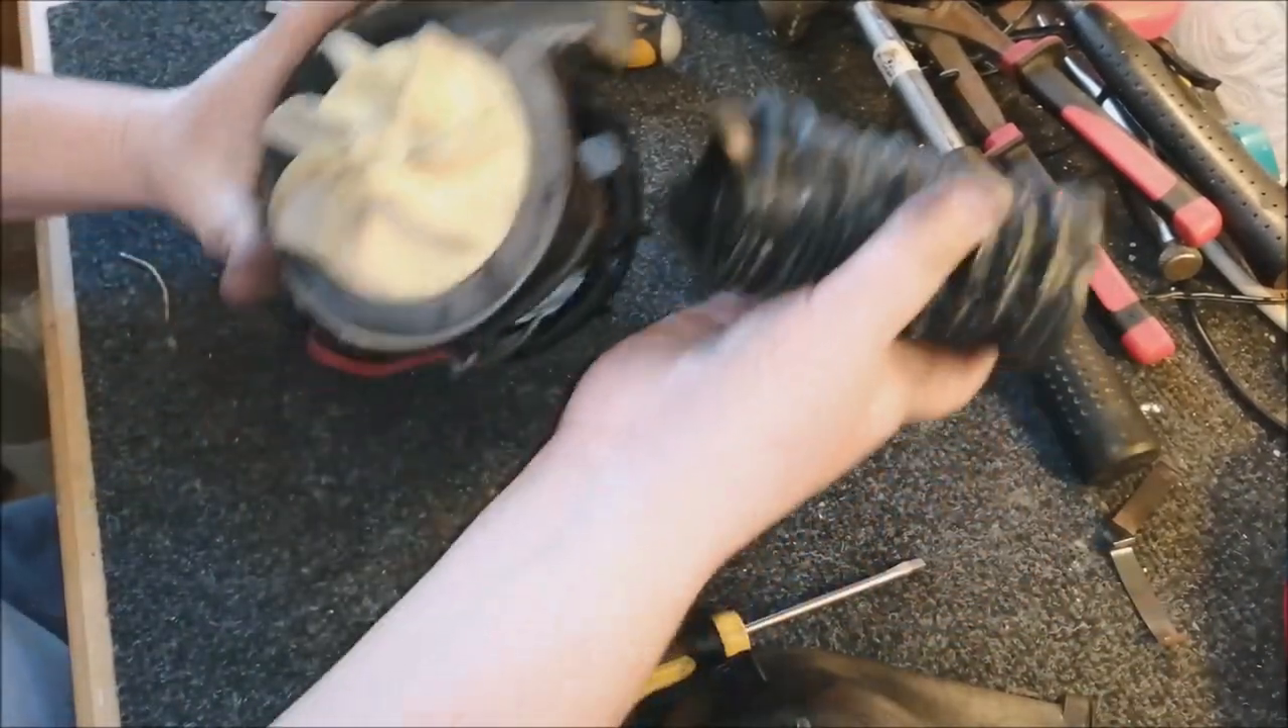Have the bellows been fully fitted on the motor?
No.